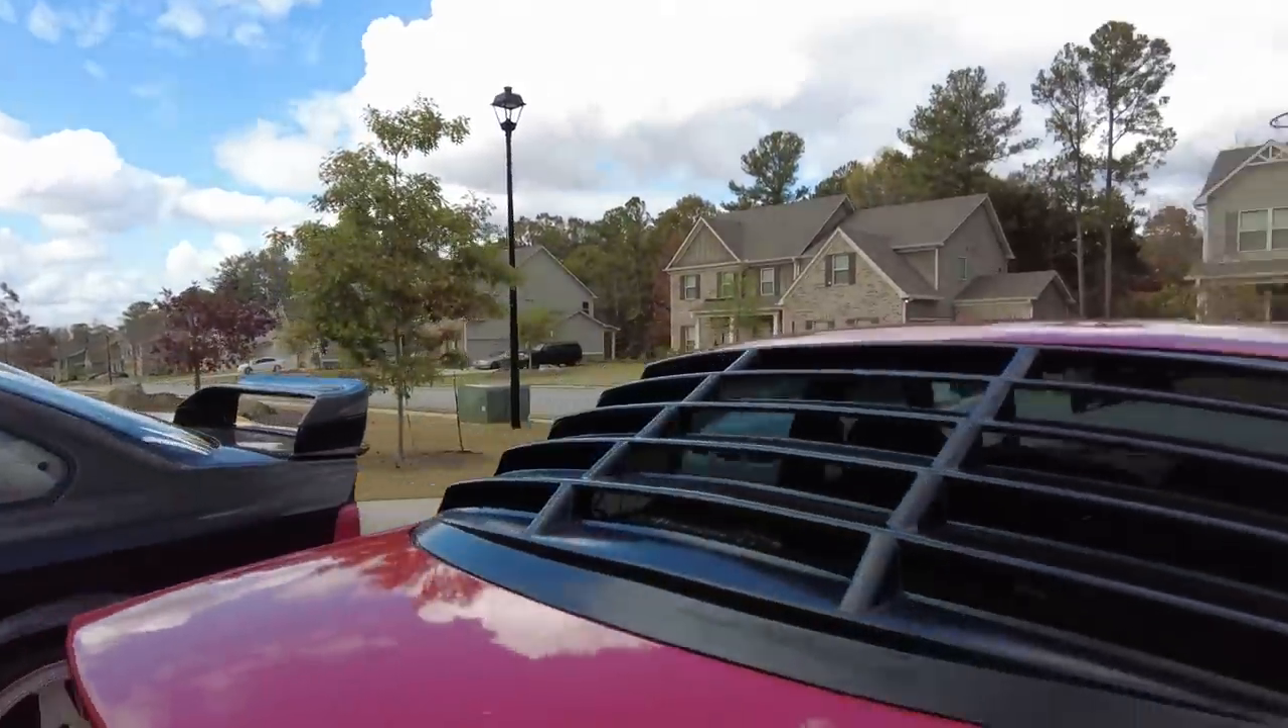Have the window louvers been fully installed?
Yes.